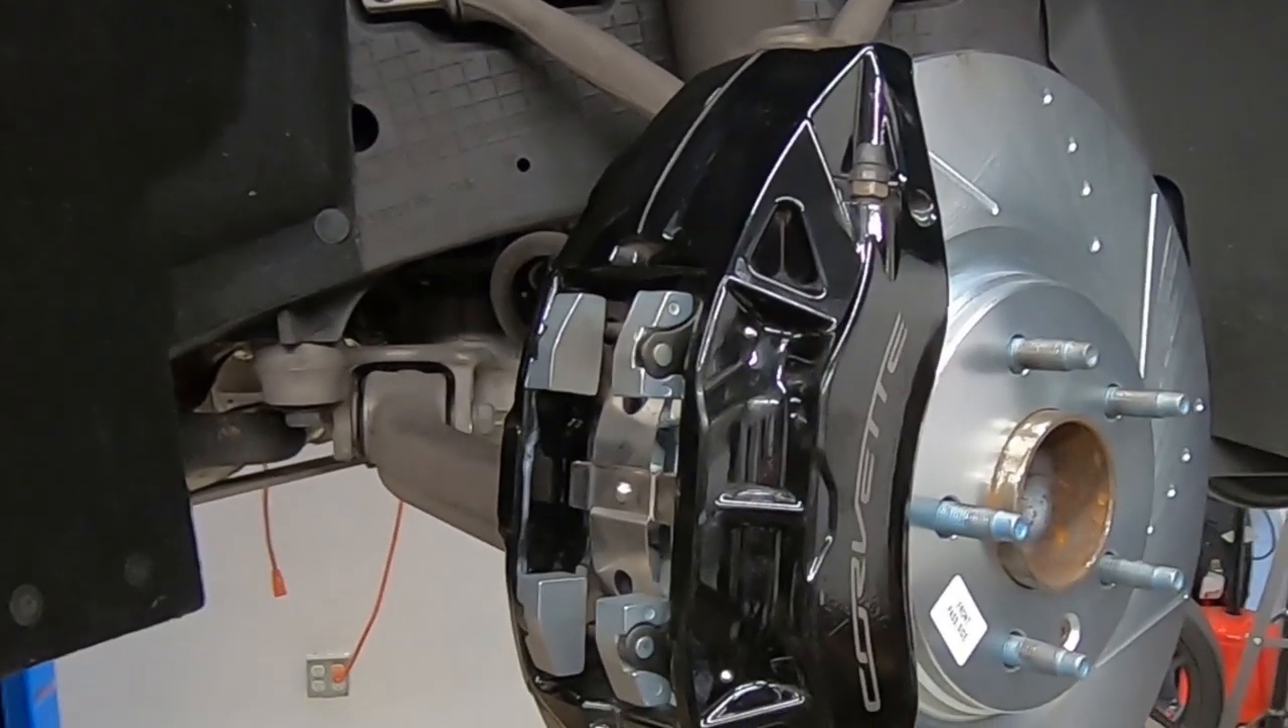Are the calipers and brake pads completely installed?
Yes.